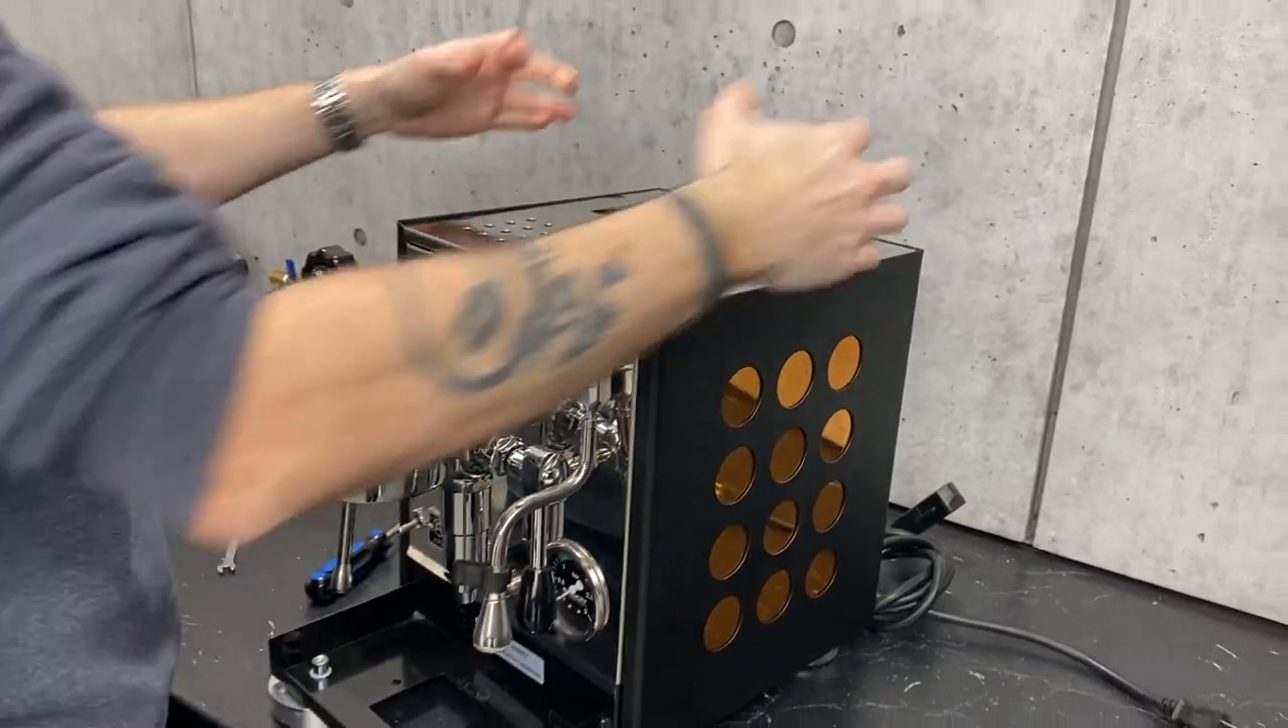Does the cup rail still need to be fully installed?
Yes.